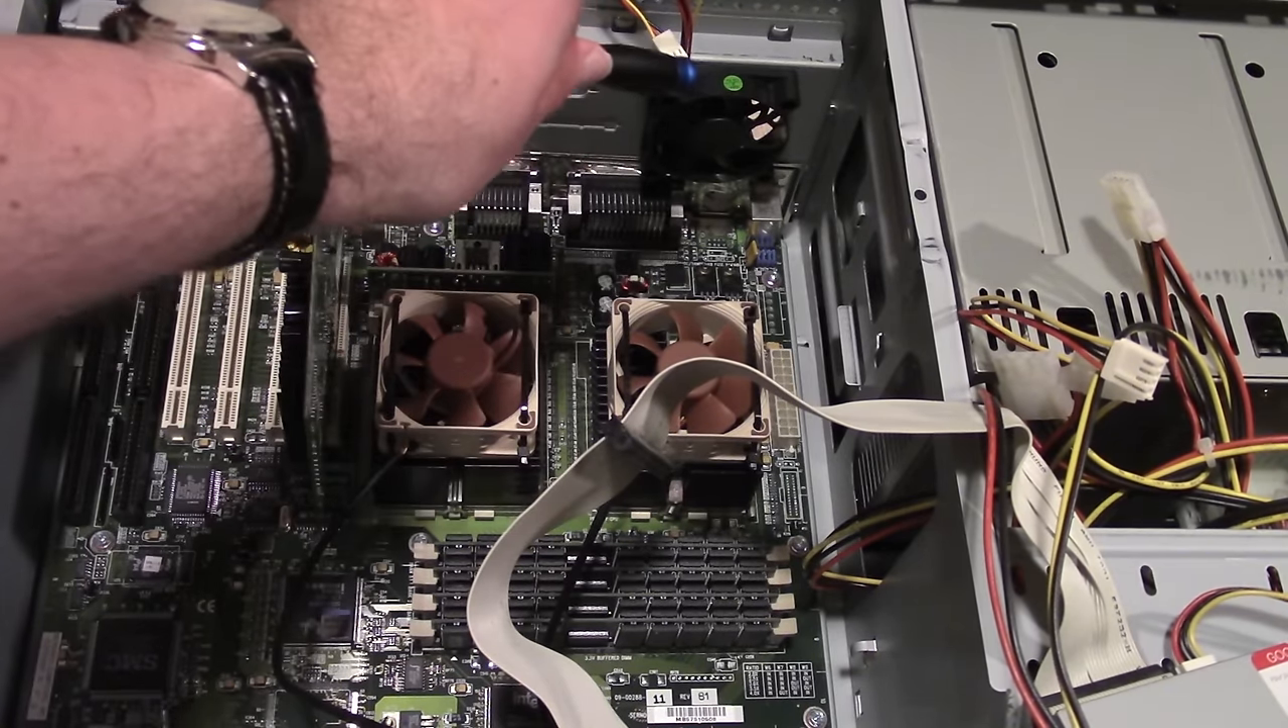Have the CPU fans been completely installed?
Yes.